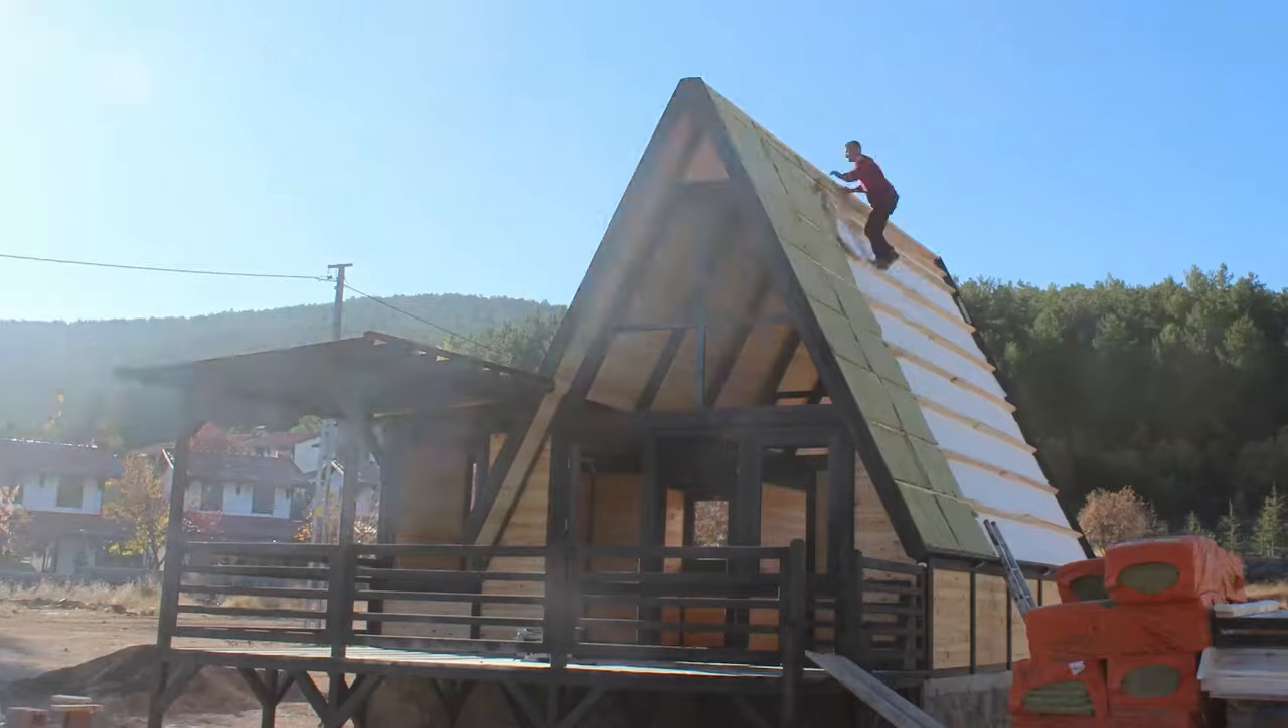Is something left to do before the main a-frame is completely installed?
No.